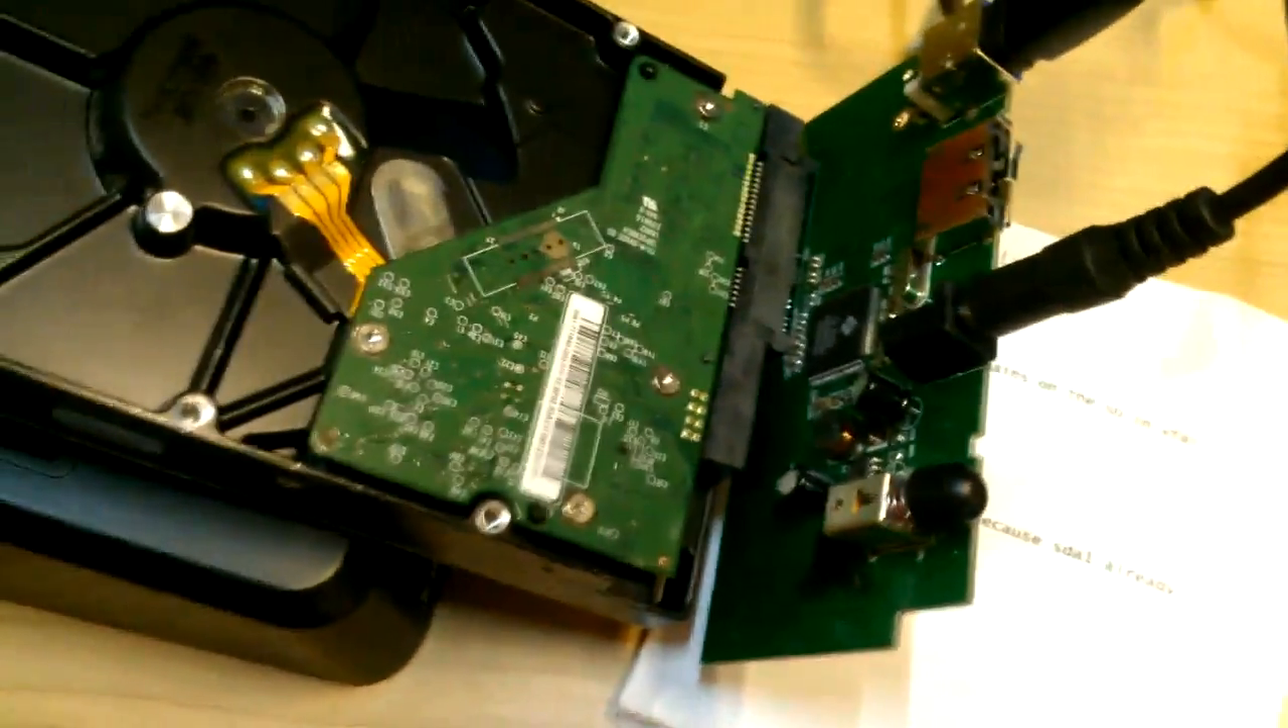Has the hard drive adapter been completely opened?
Yes.